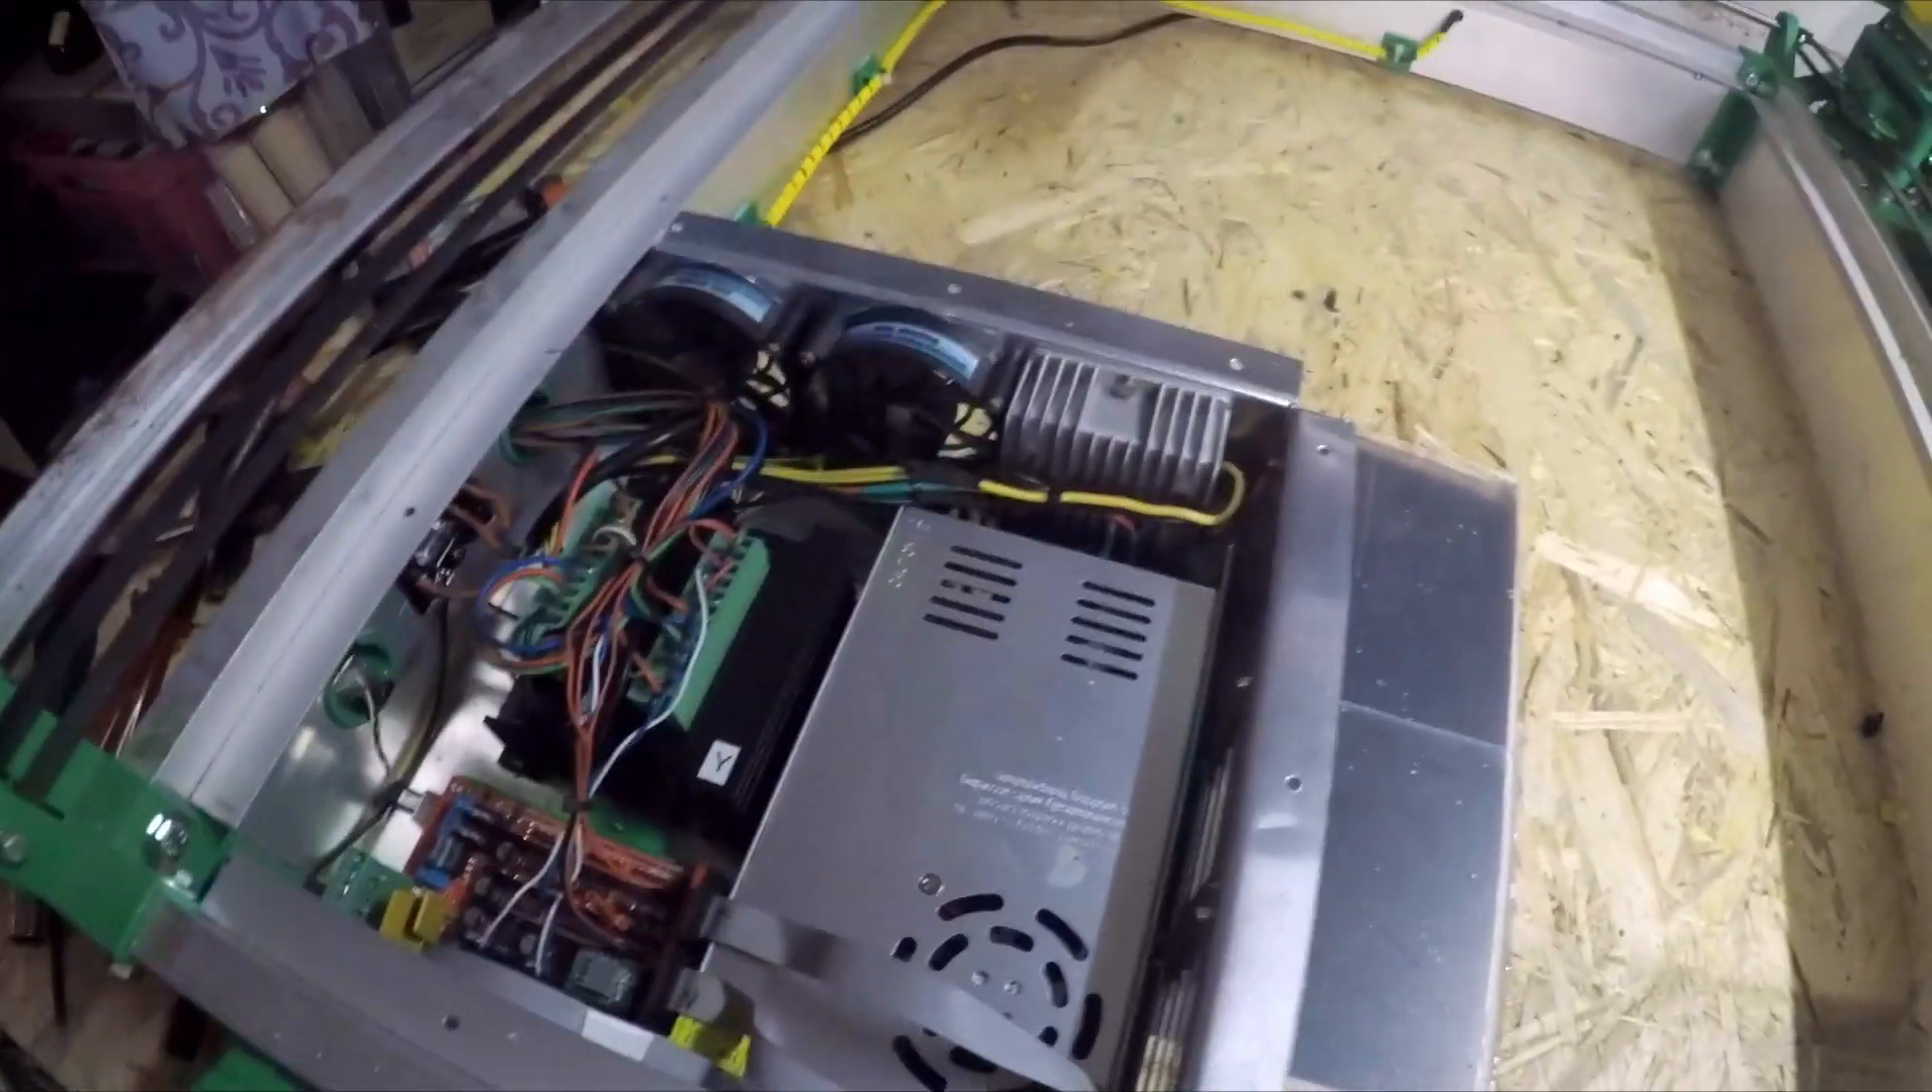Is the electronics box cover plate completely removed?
Yes.